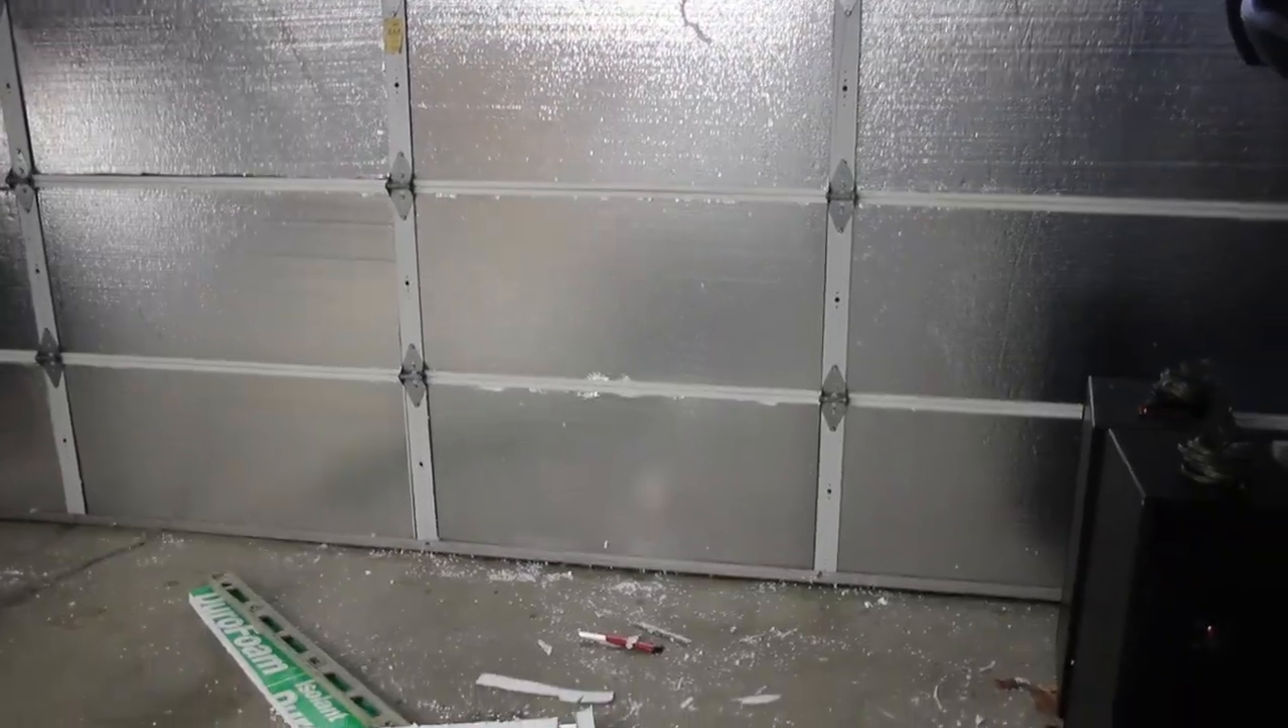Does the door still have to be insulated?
No.